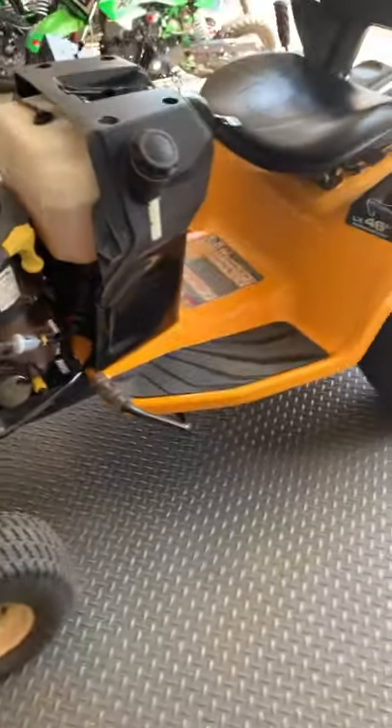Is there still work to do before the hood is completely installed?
Yes.